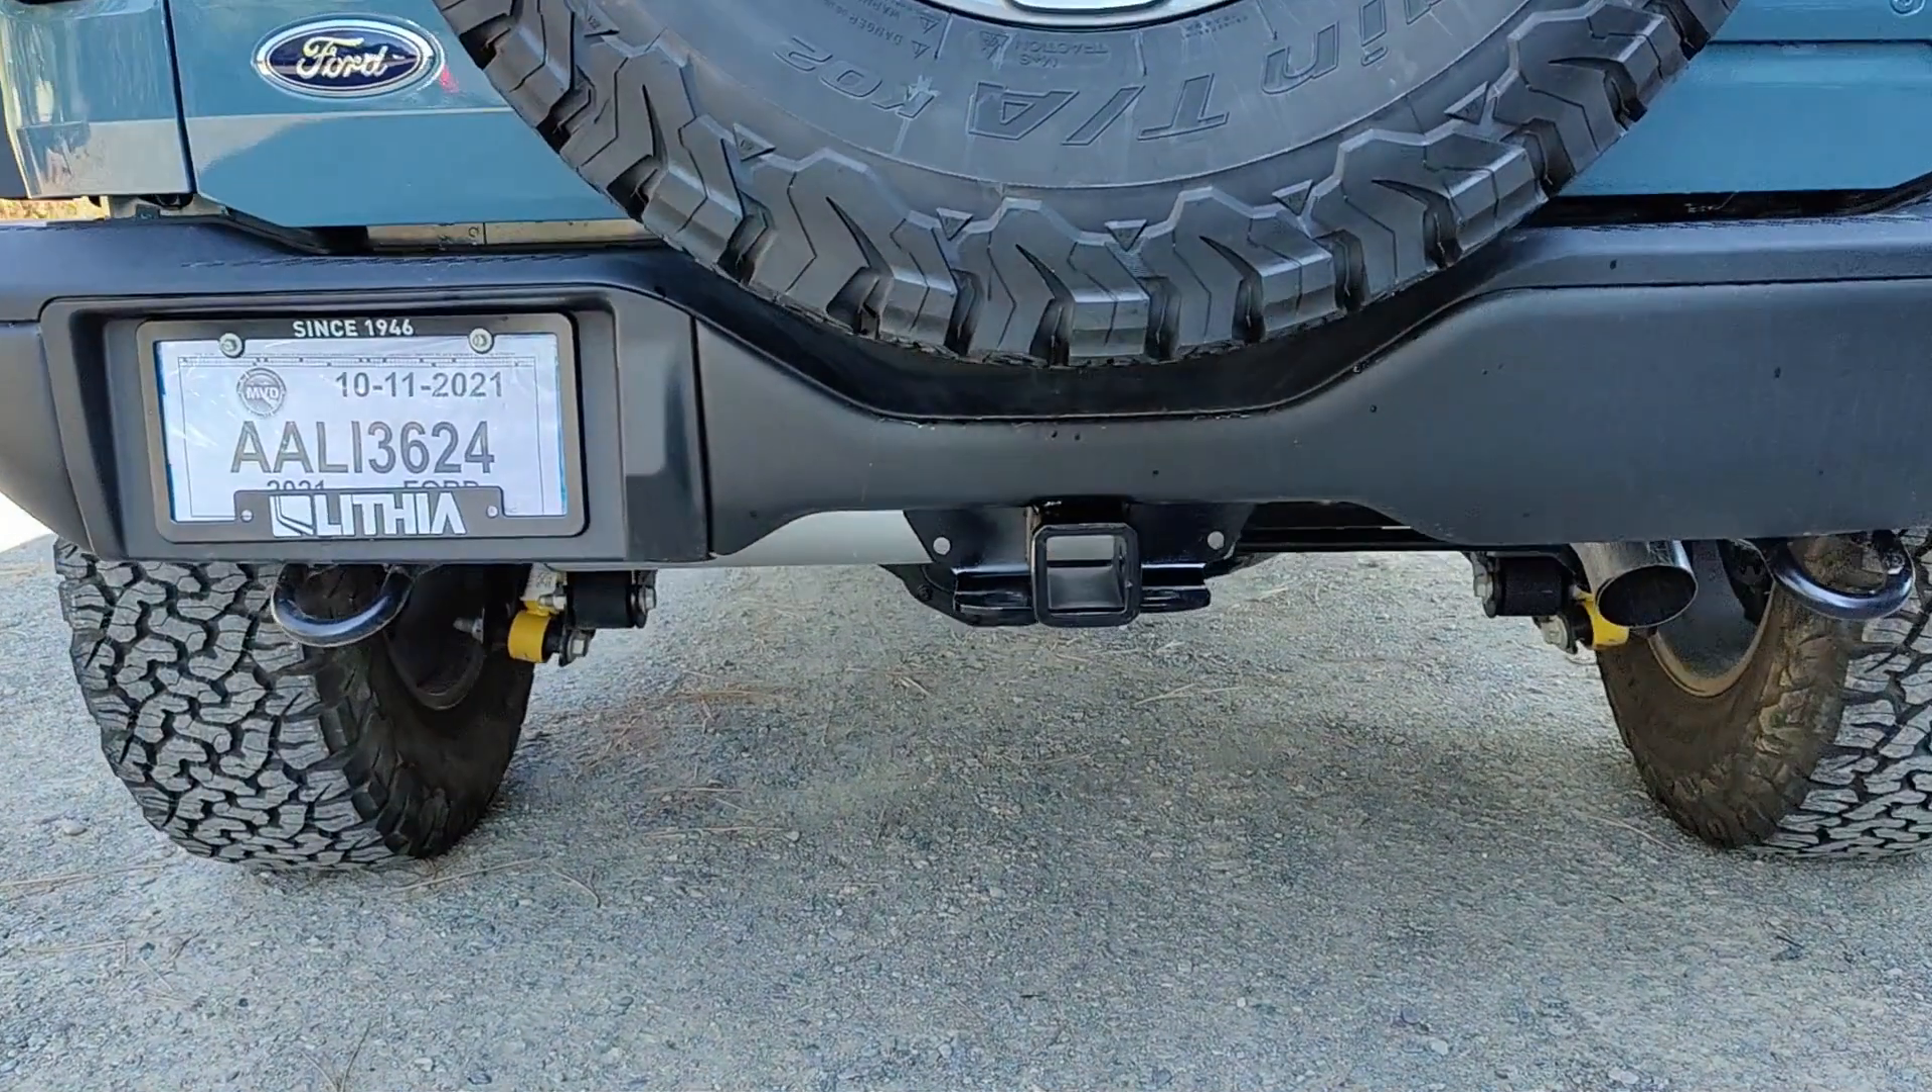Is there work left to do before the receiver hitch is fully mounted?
No.